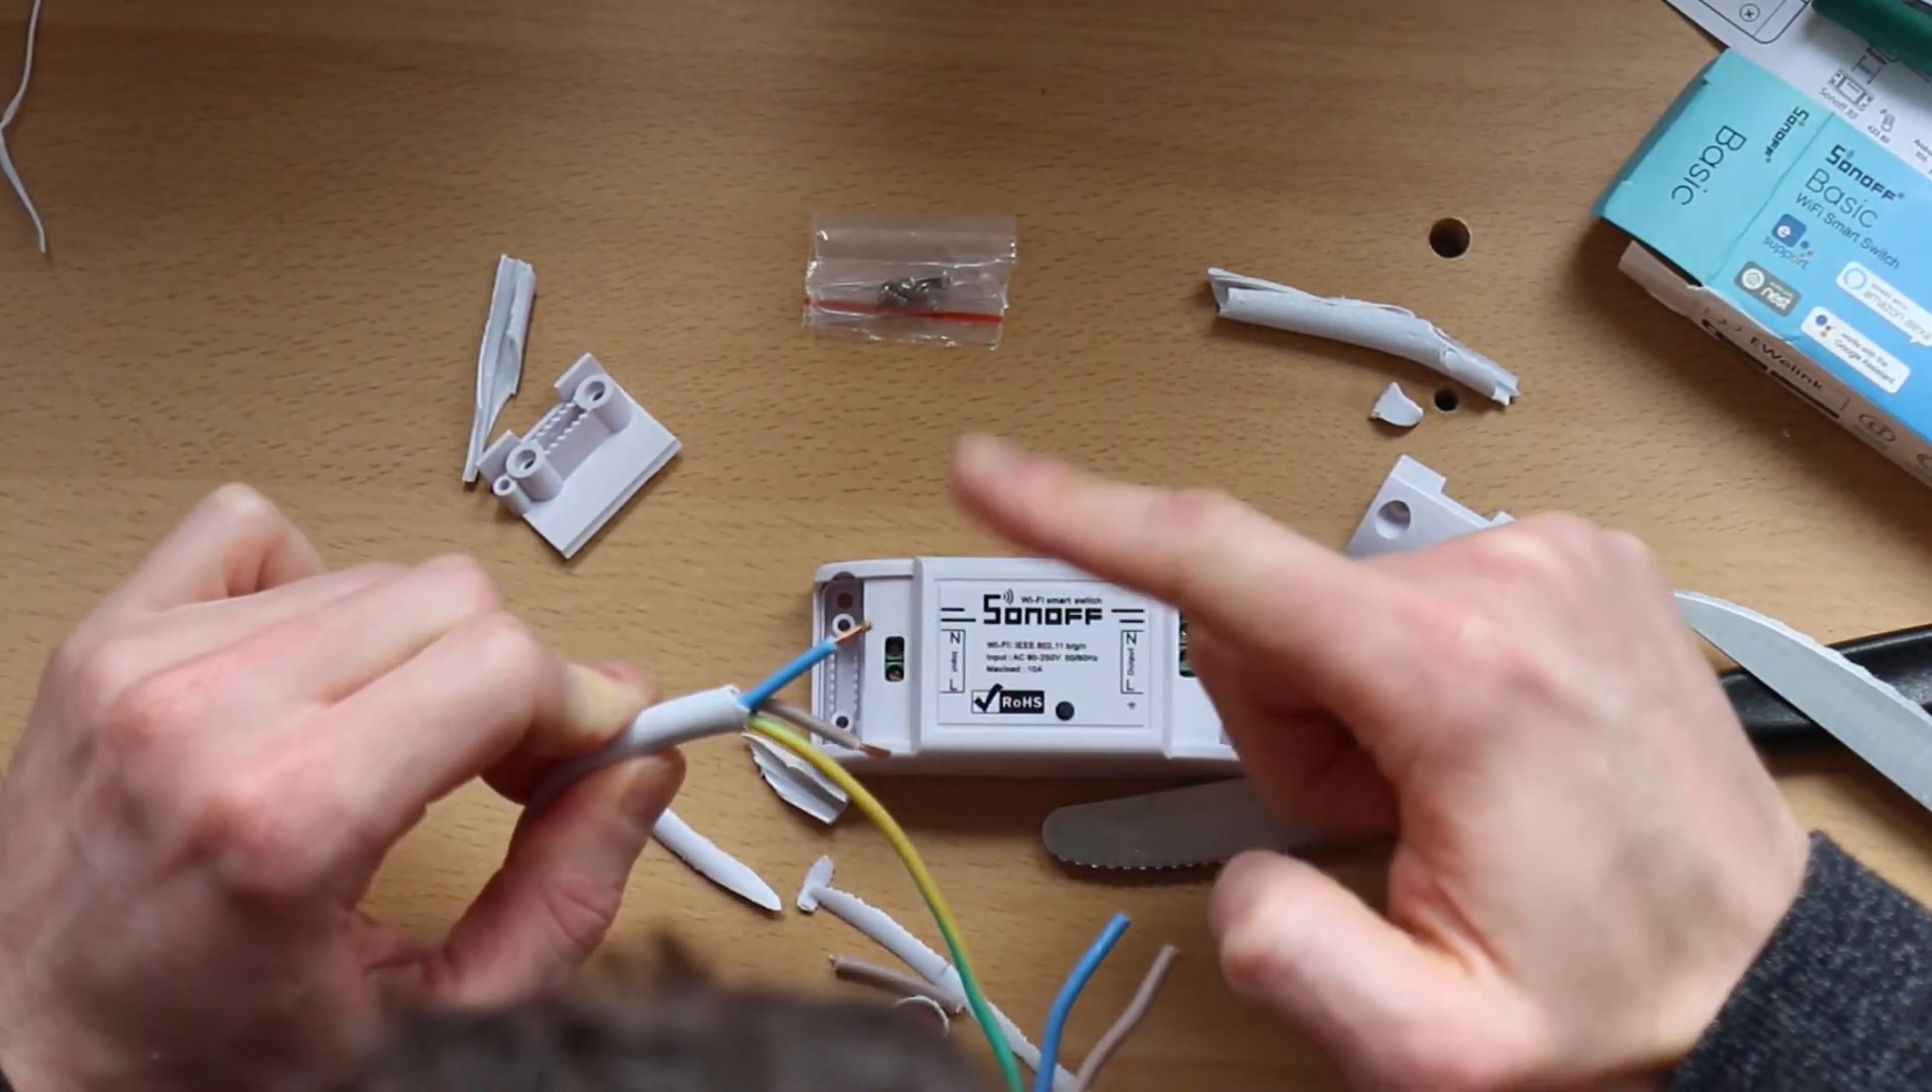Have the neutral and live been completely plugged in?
No.